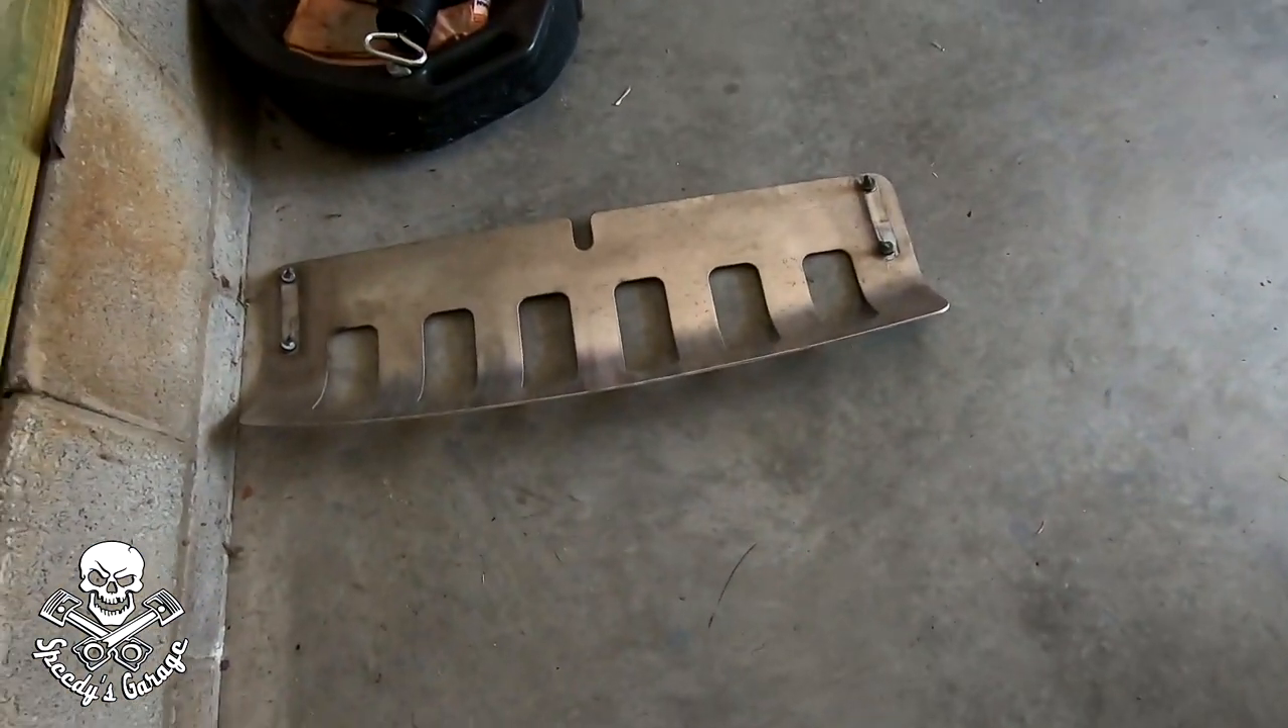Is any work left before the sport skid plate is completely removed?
No.